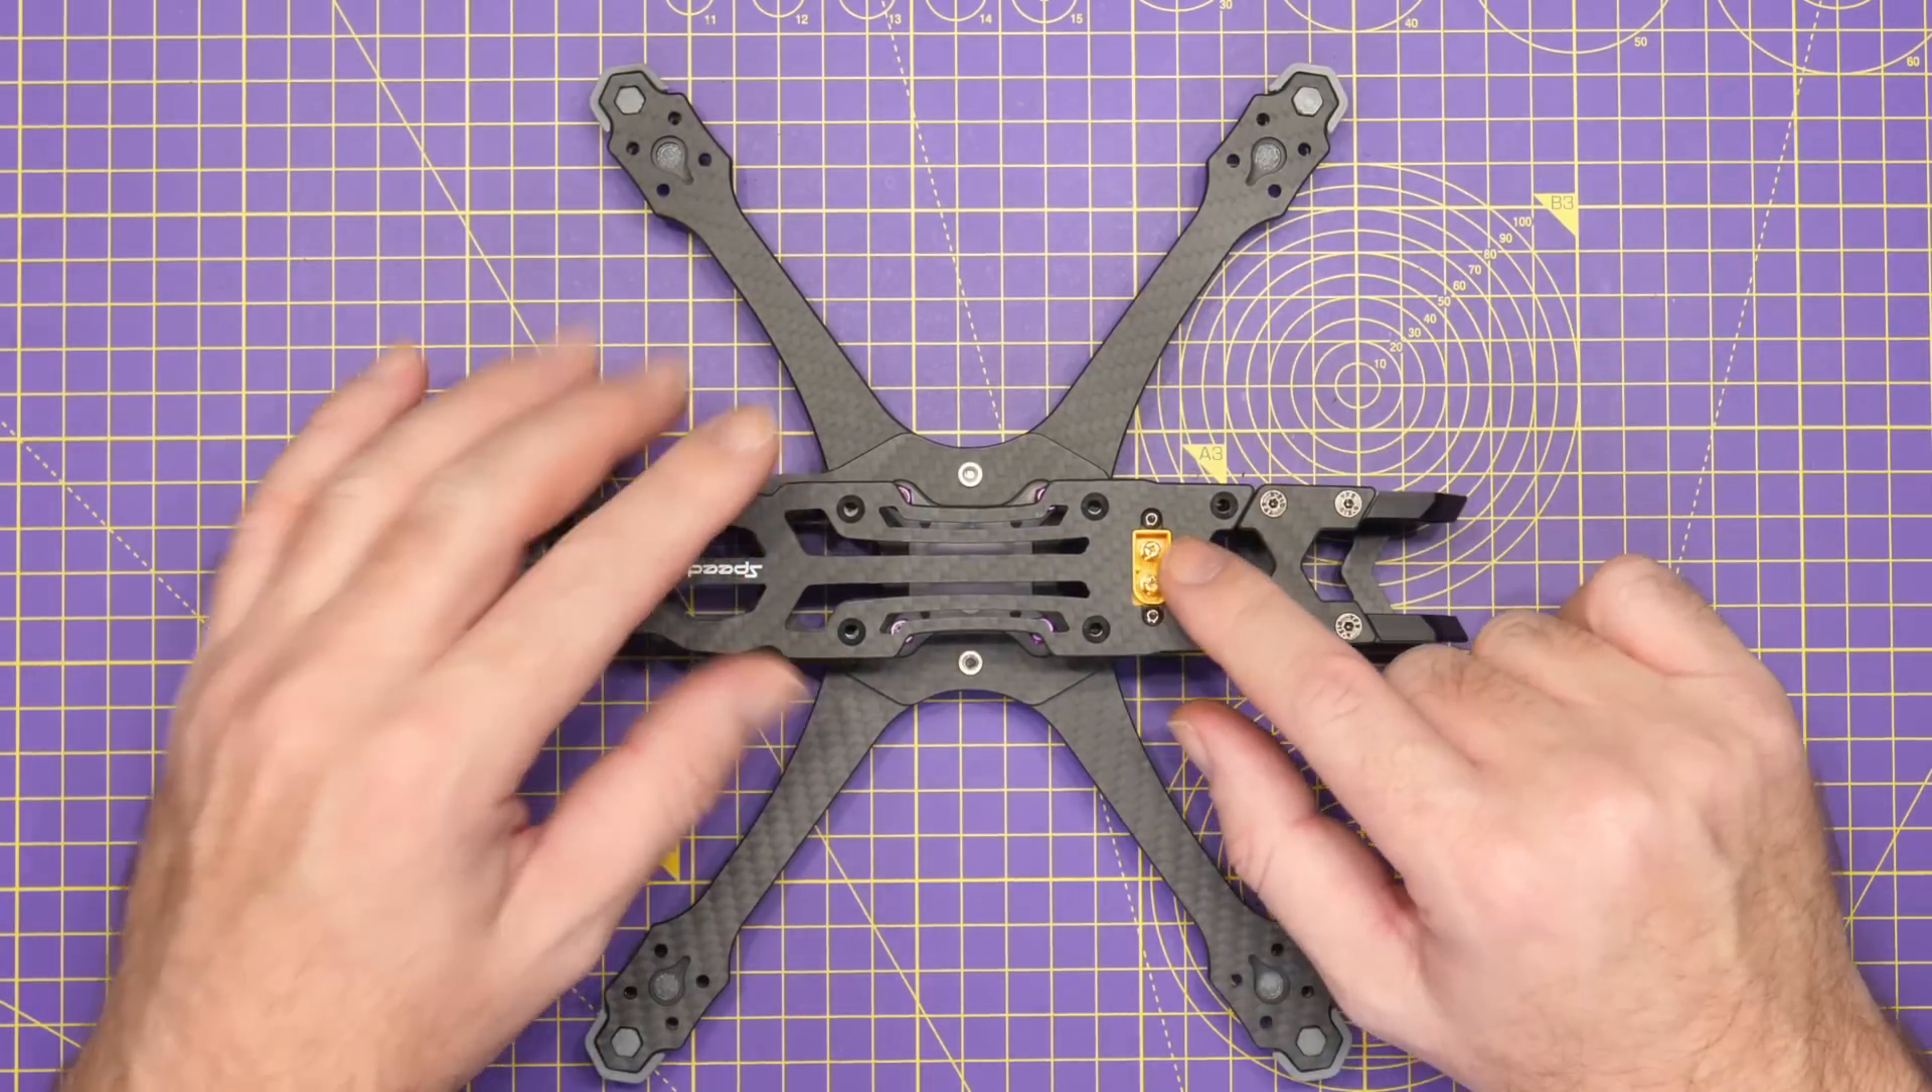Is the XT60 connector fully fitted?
Yes.